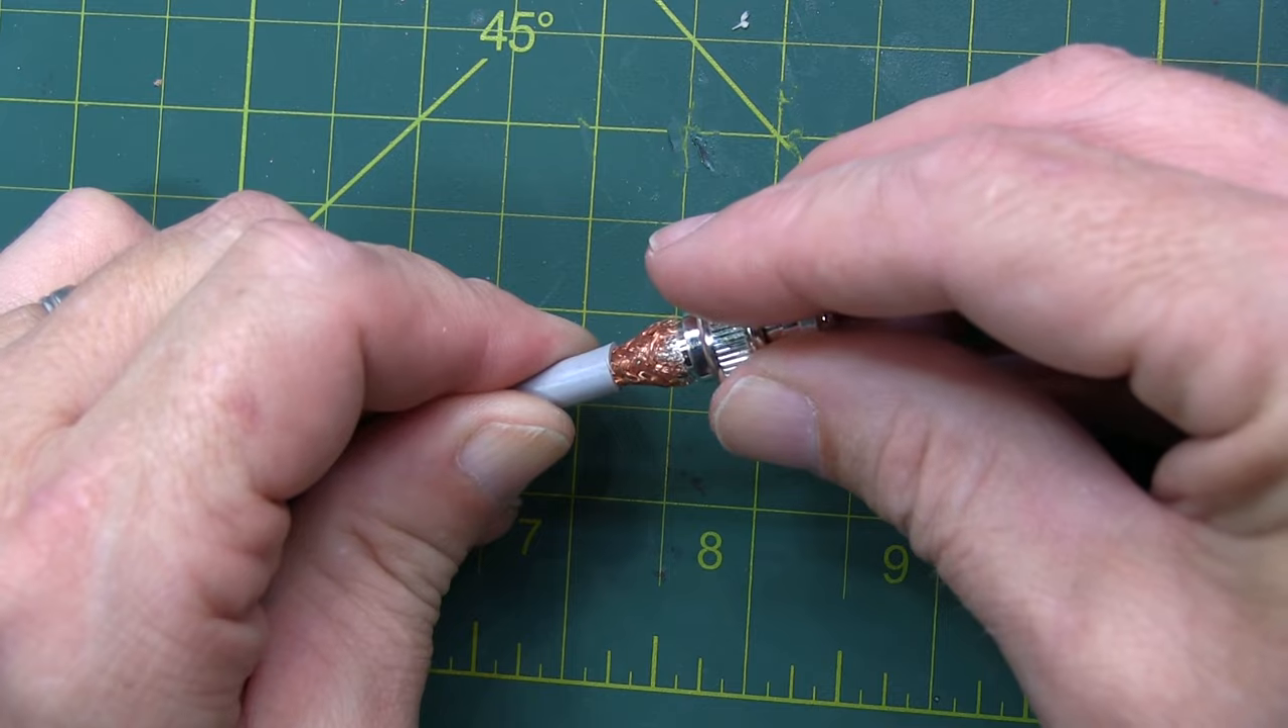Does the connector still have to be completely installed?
Yes.